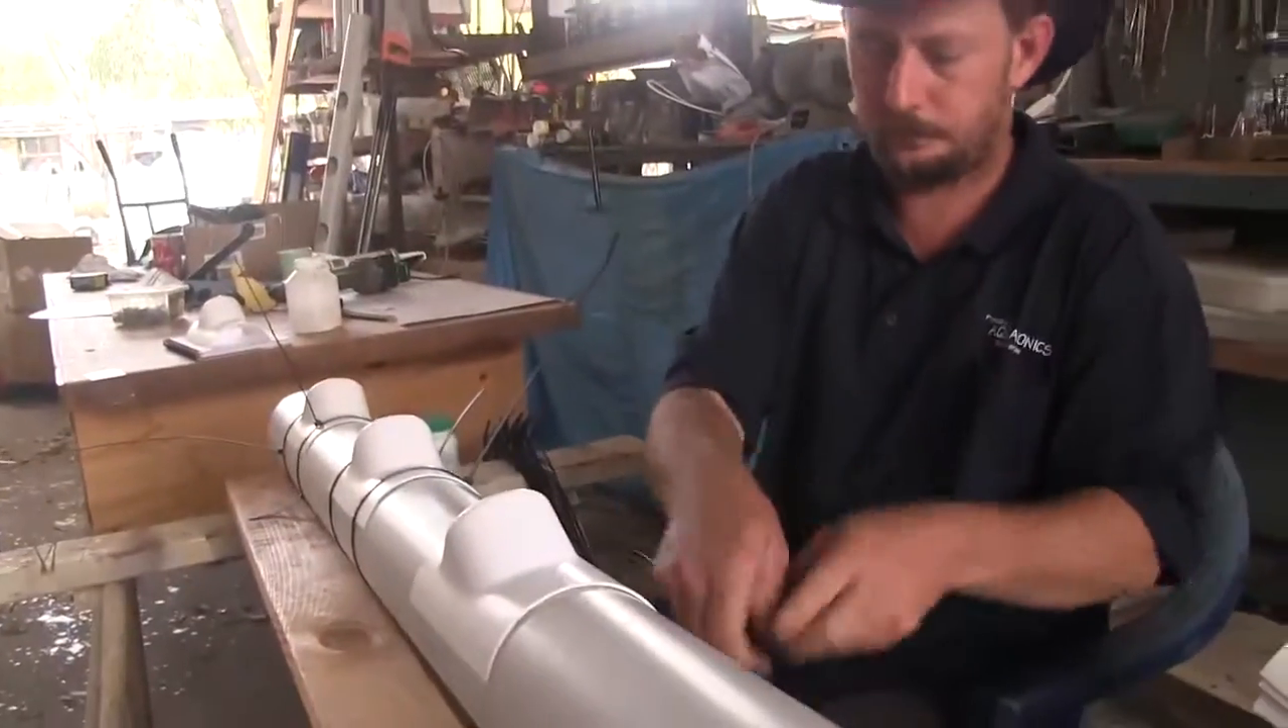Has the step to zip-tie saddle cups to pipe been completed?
No.